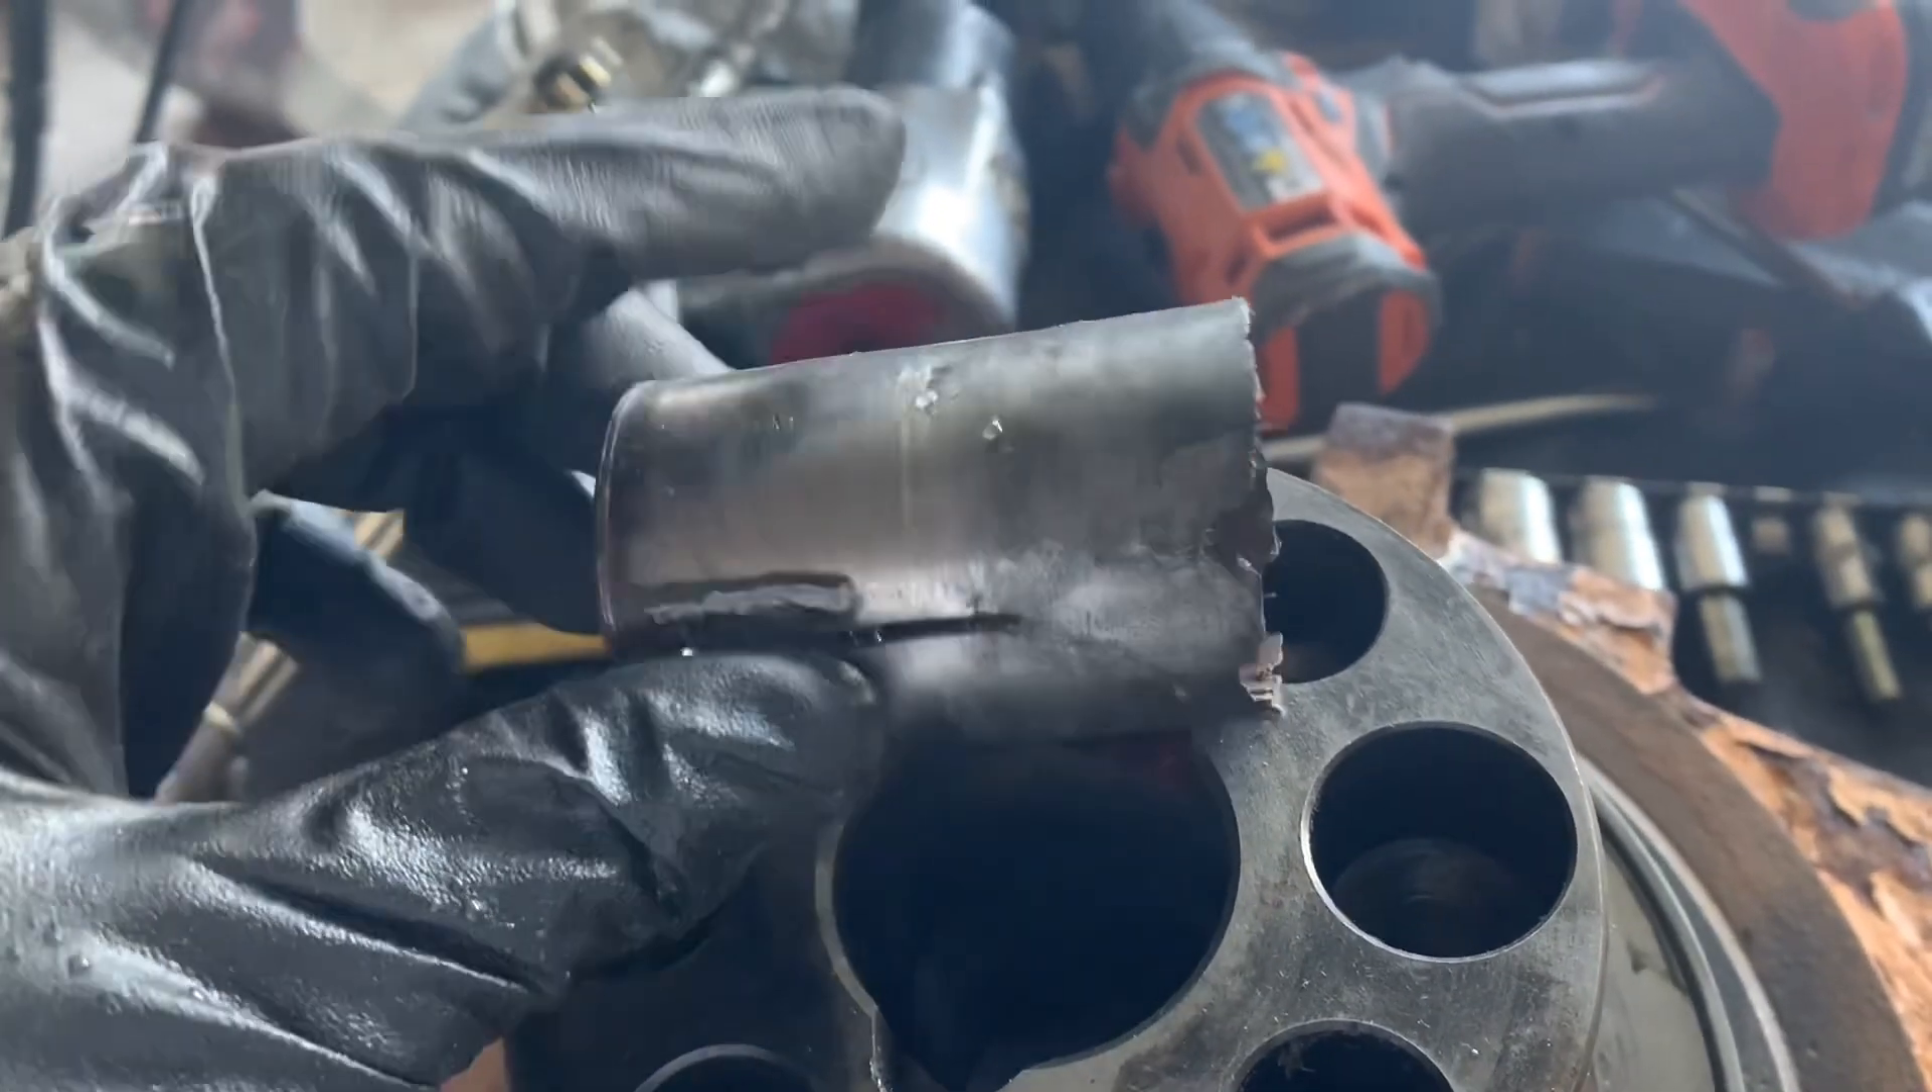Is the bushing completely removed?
Yes.